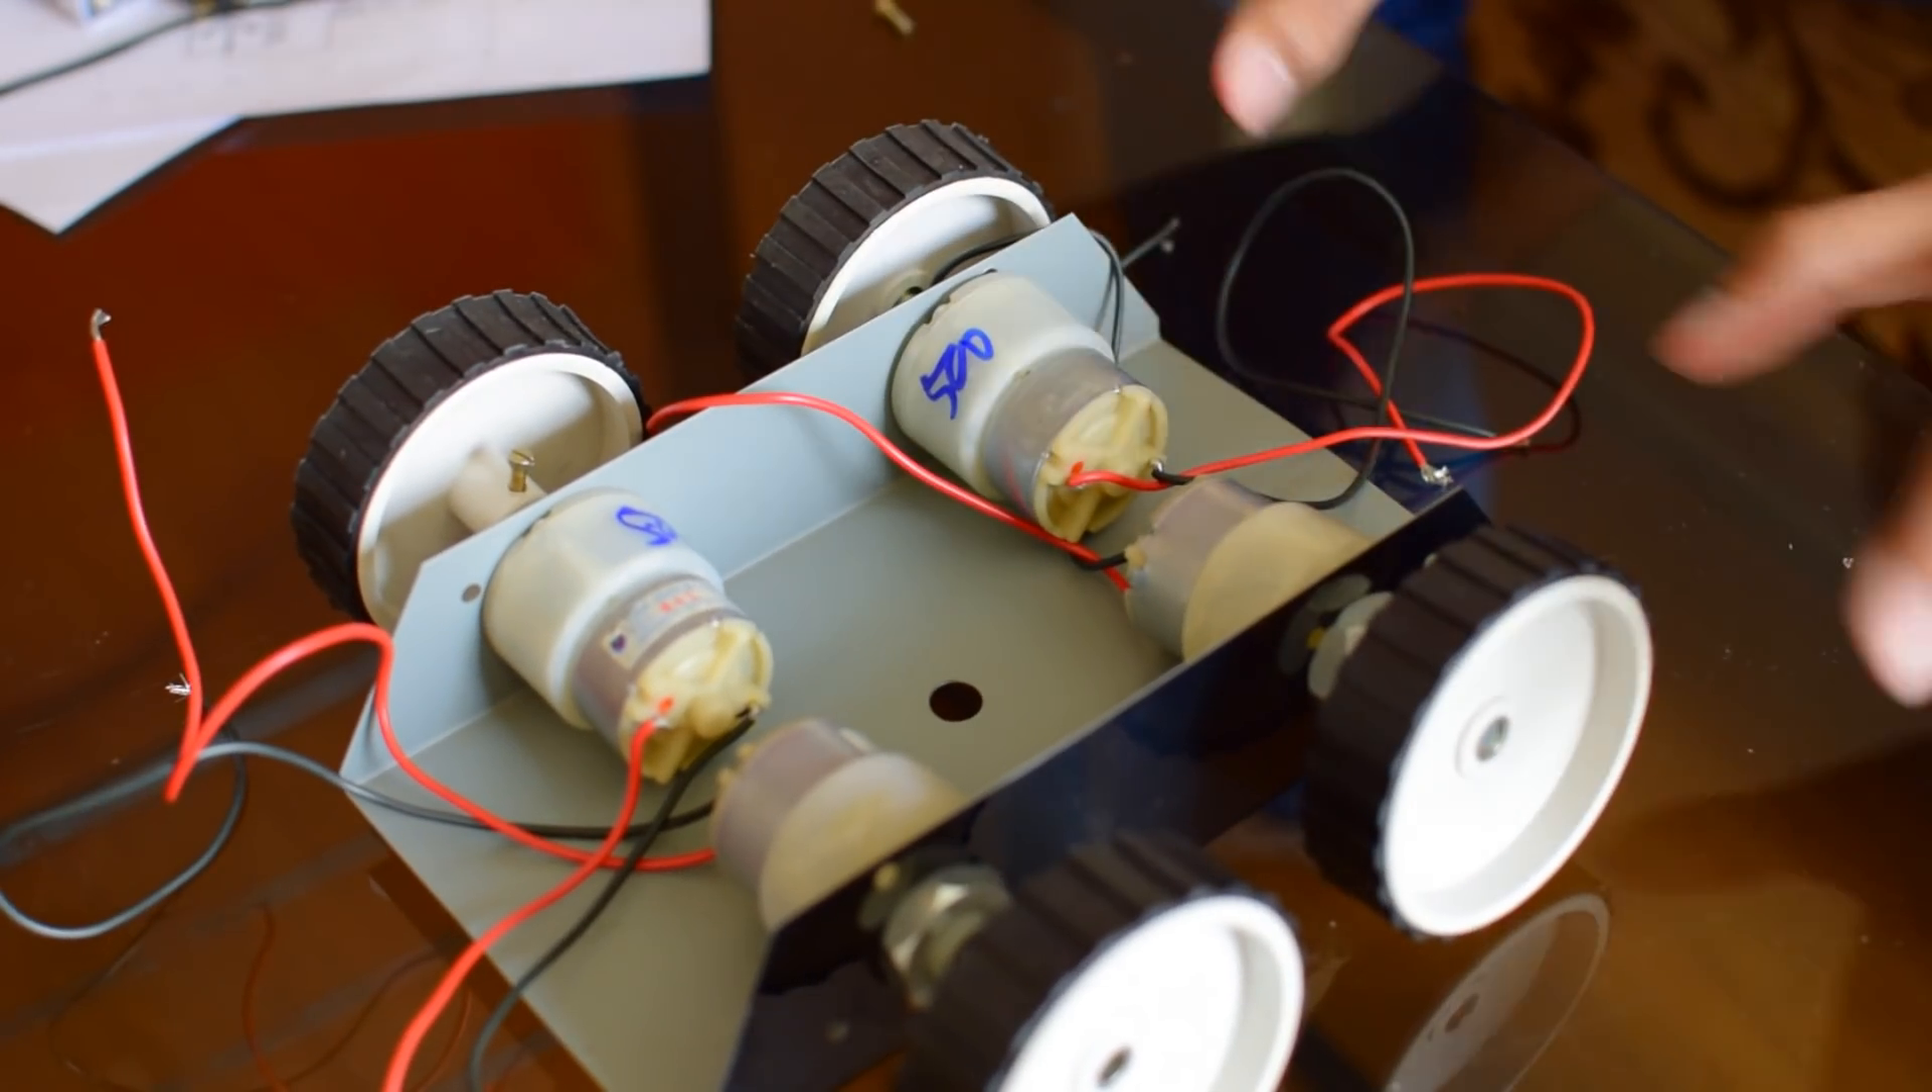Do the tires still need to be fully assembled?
No.